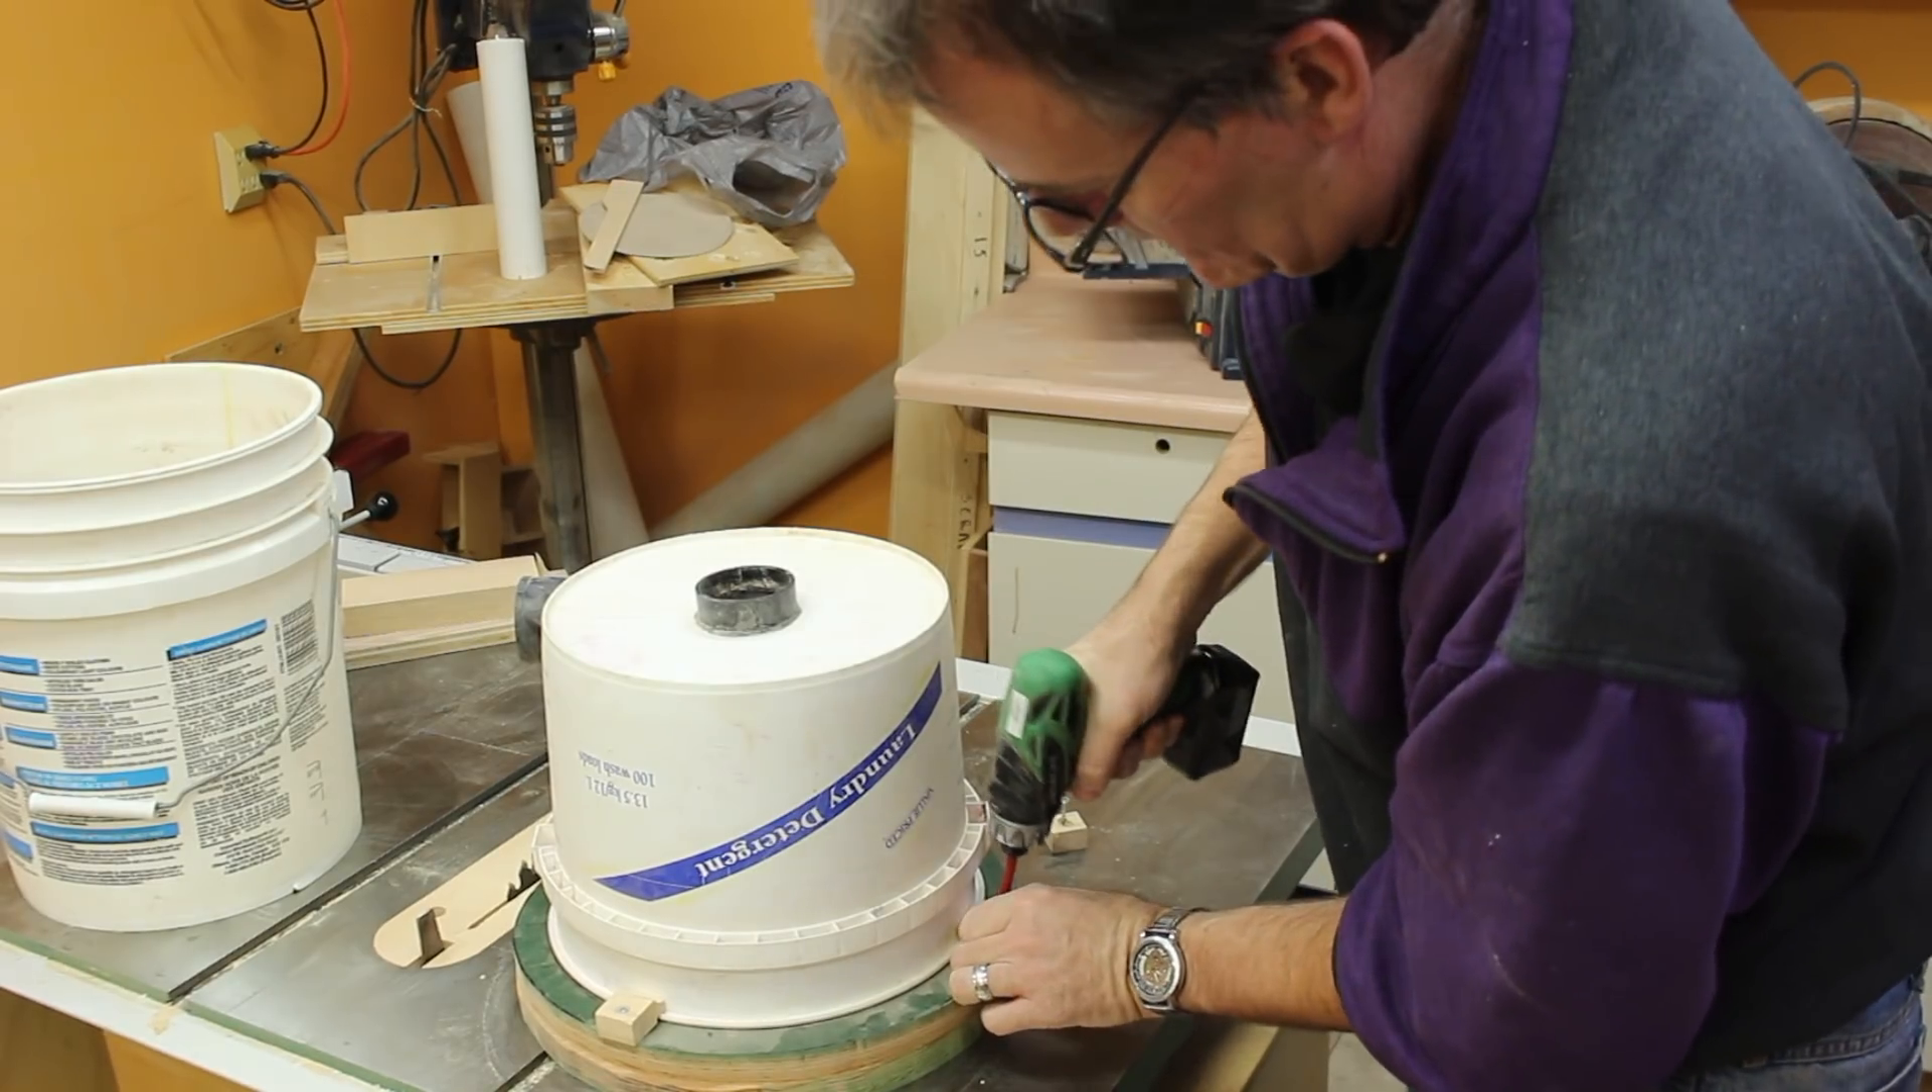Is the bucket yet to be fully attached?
Yes.